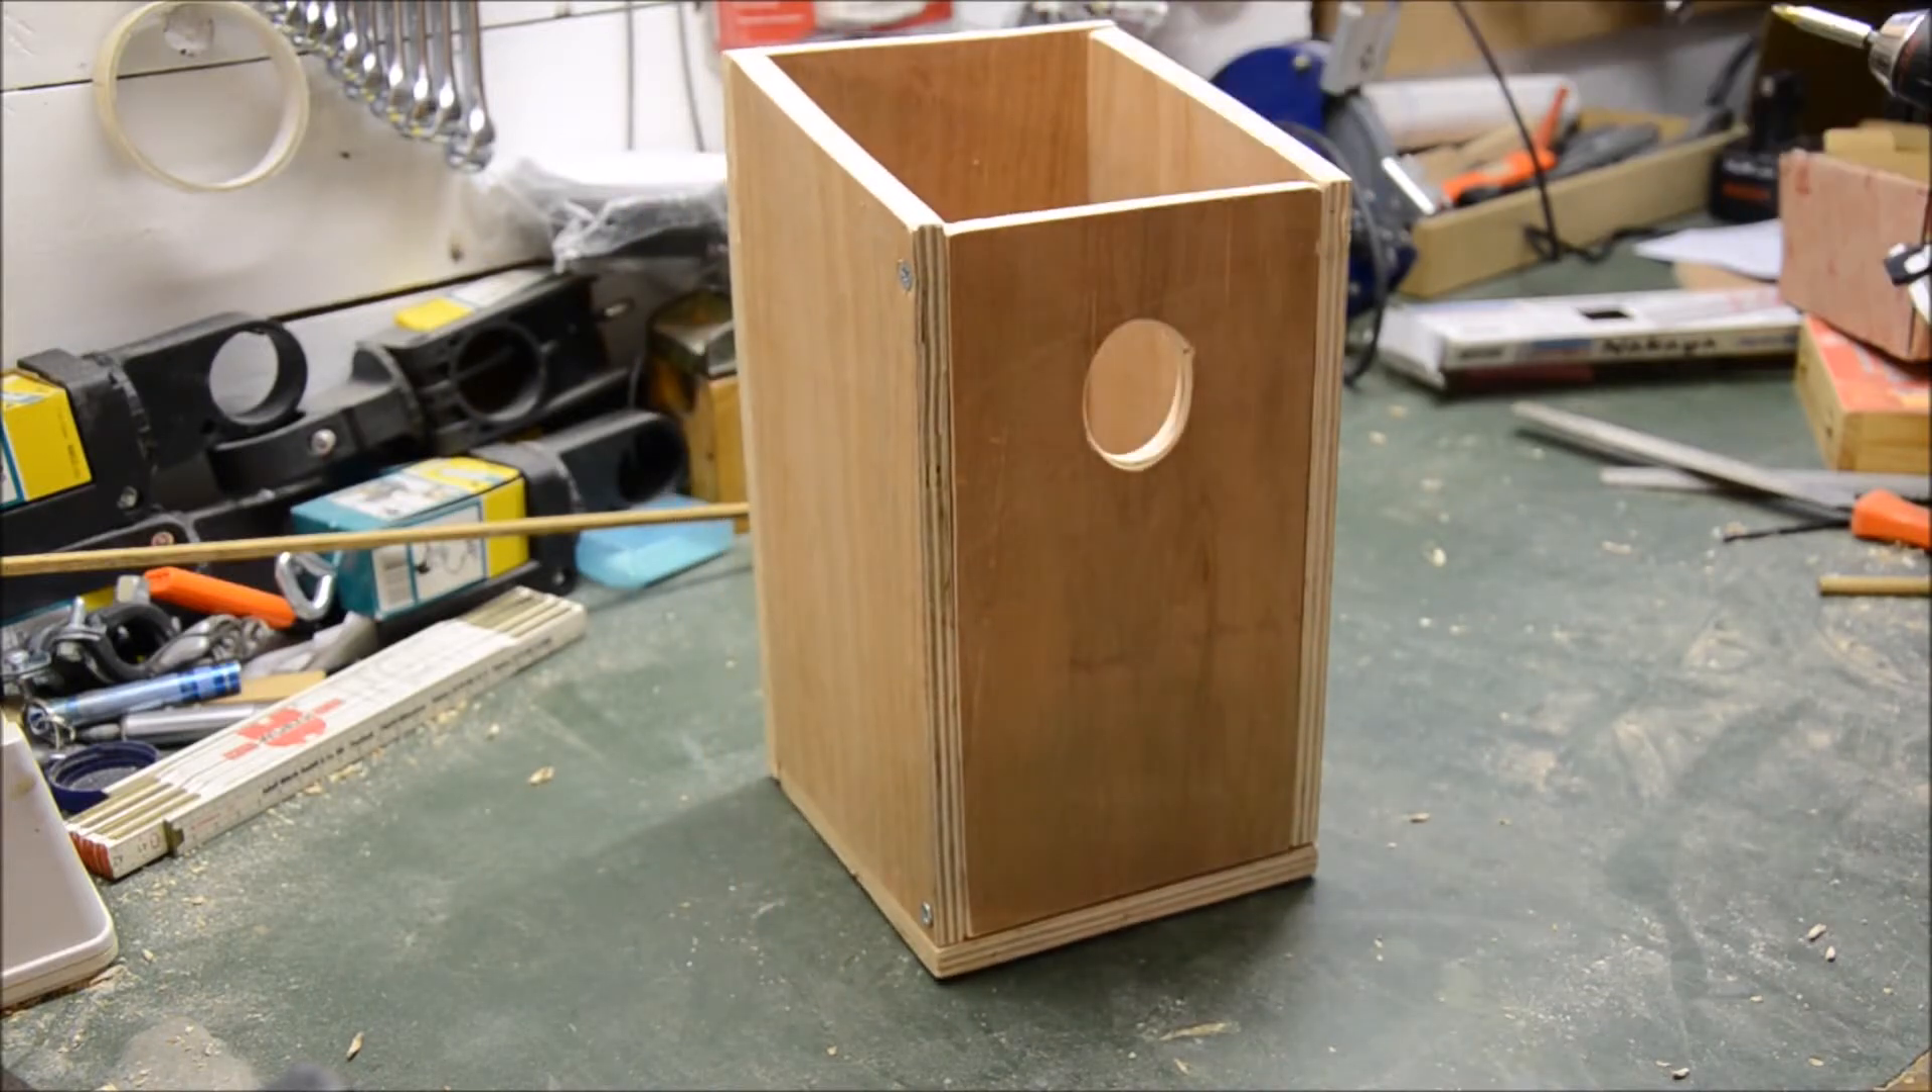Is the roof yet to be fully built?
Yes.